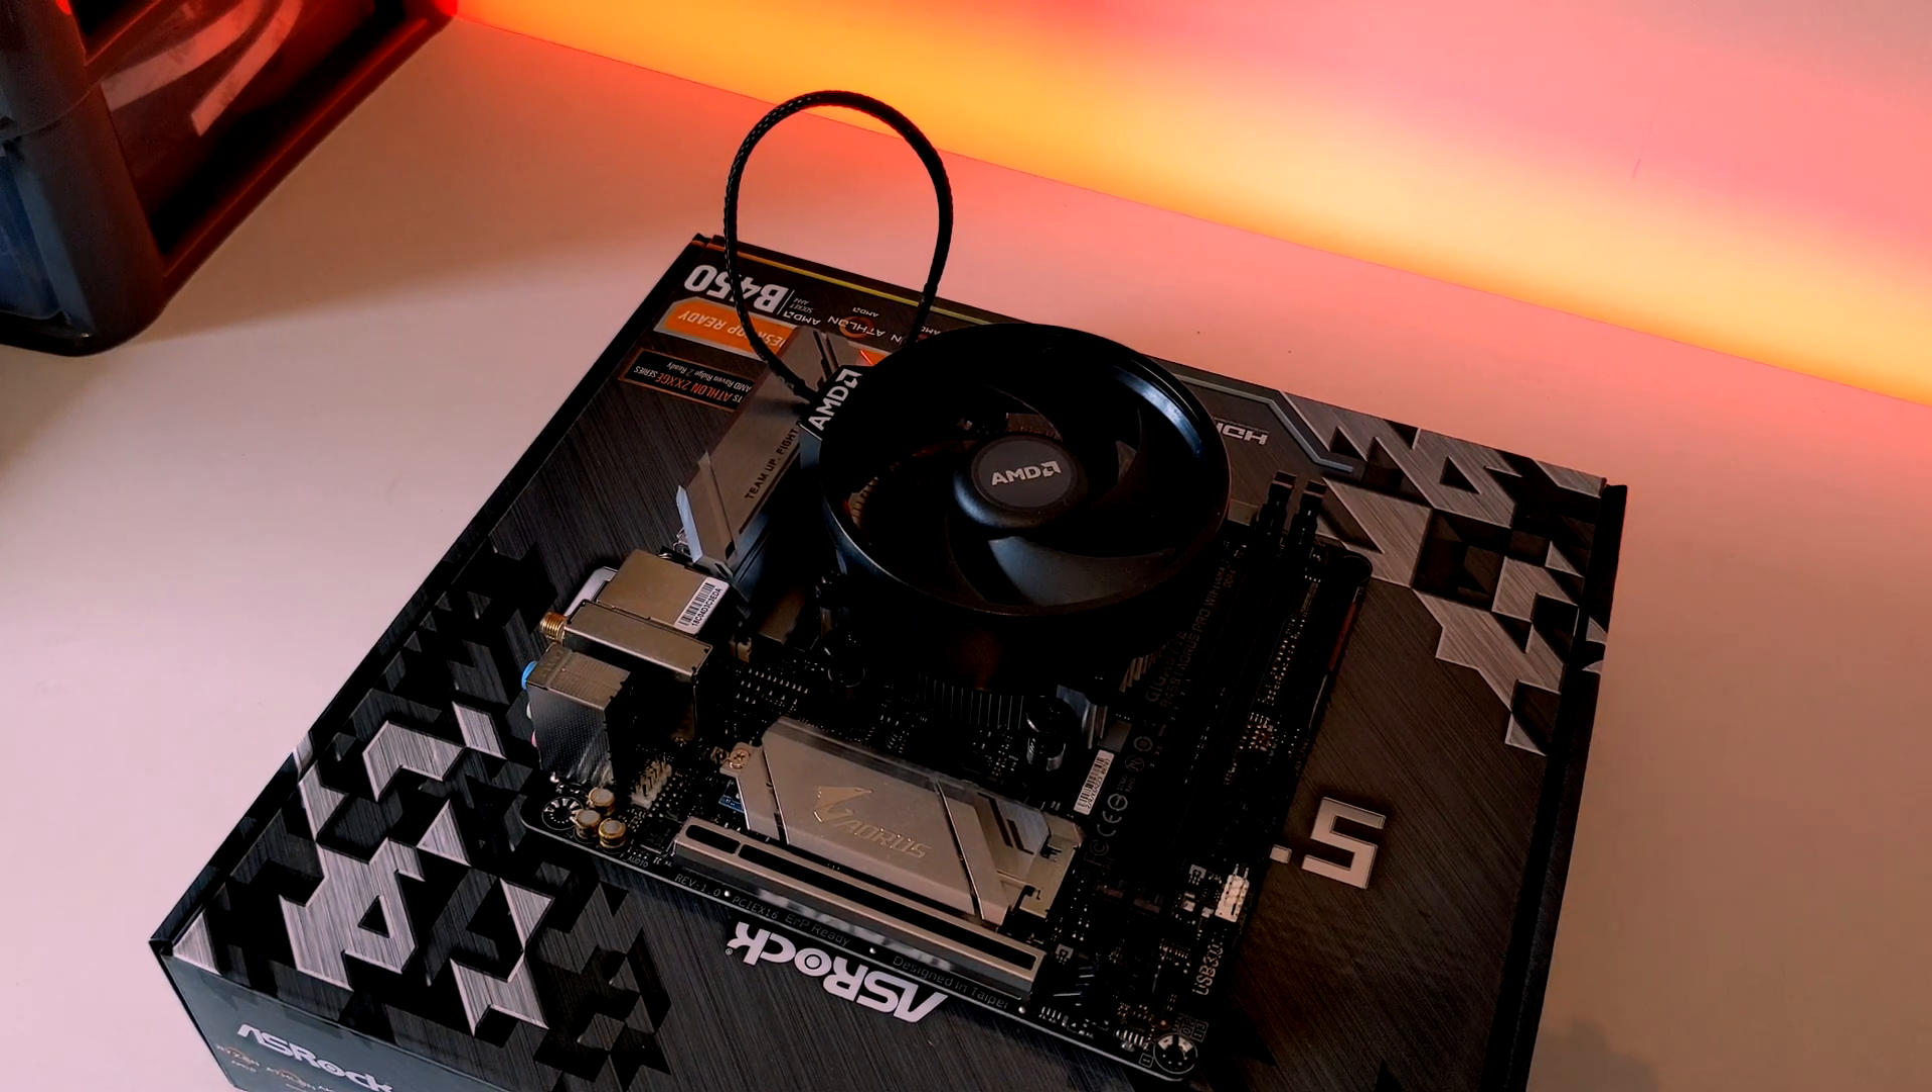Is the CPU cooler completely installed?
Yes.